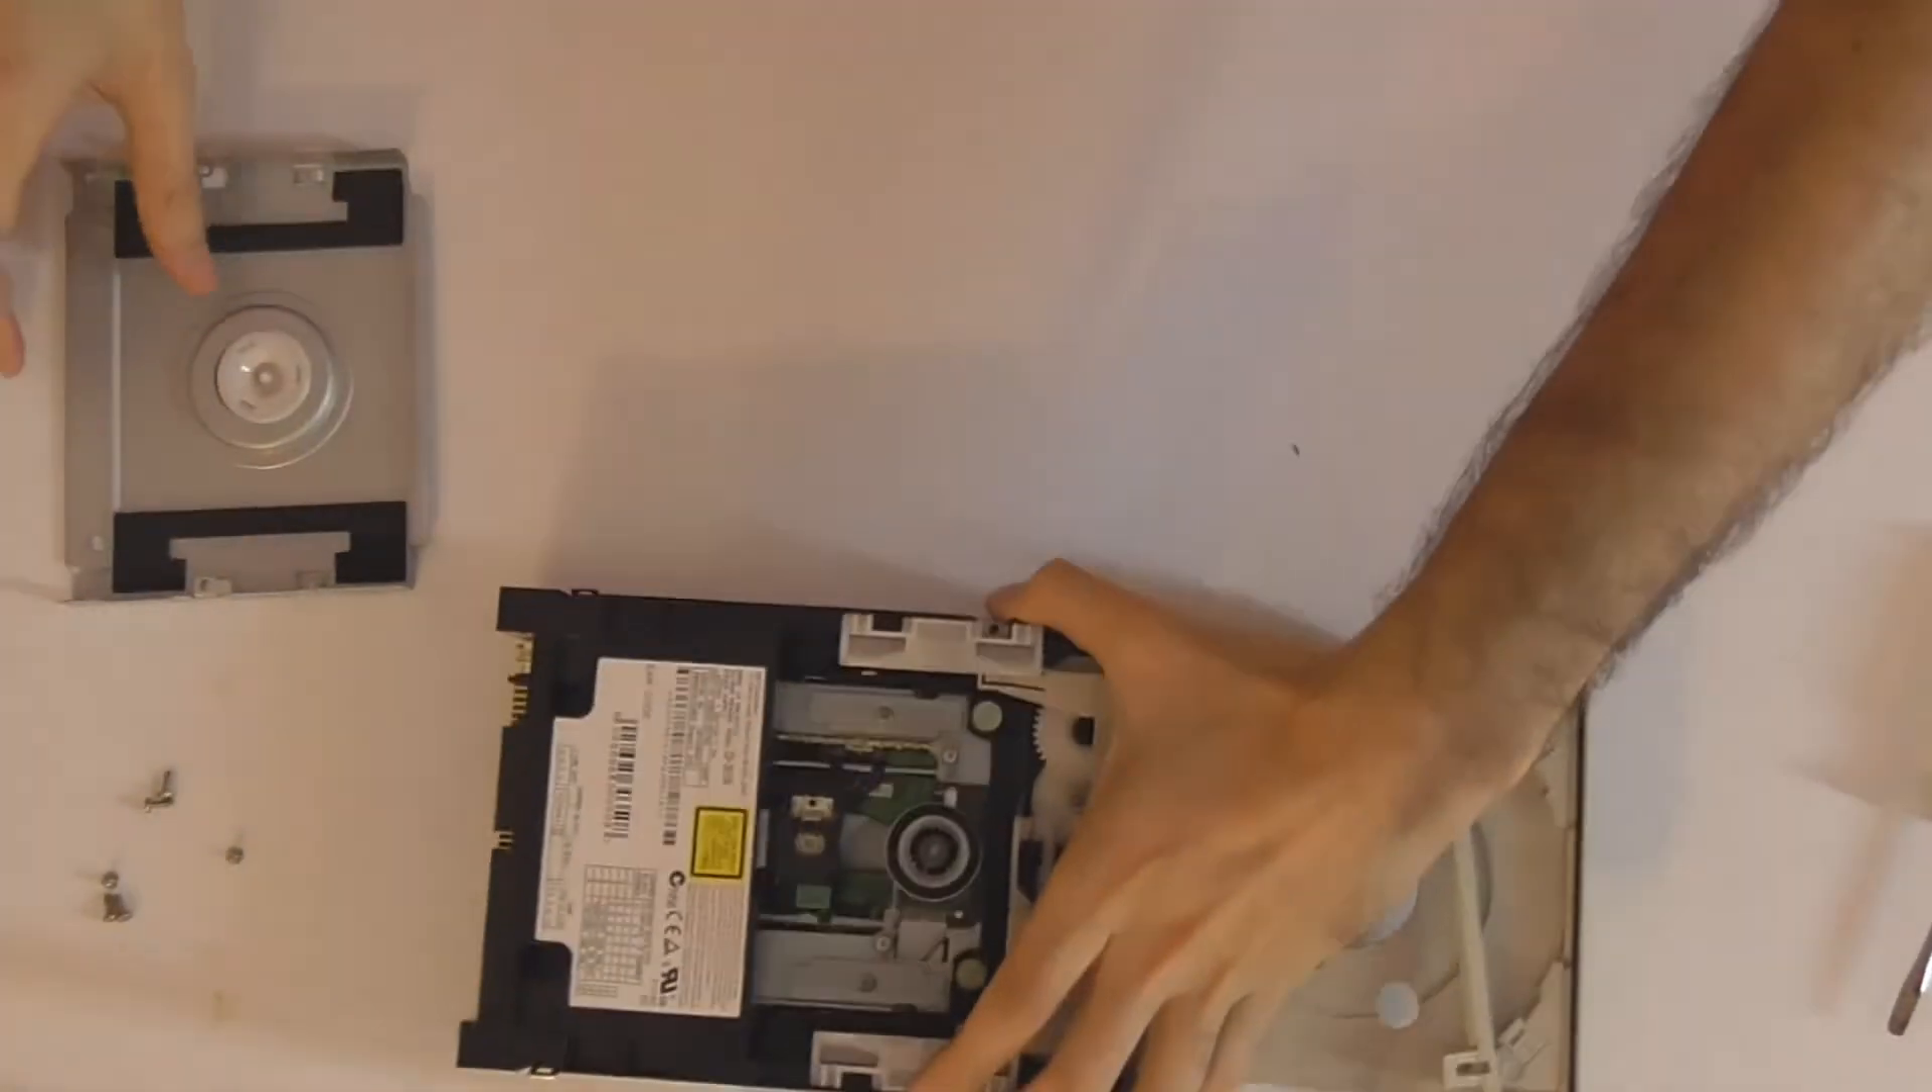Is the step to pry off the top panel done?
Yes.